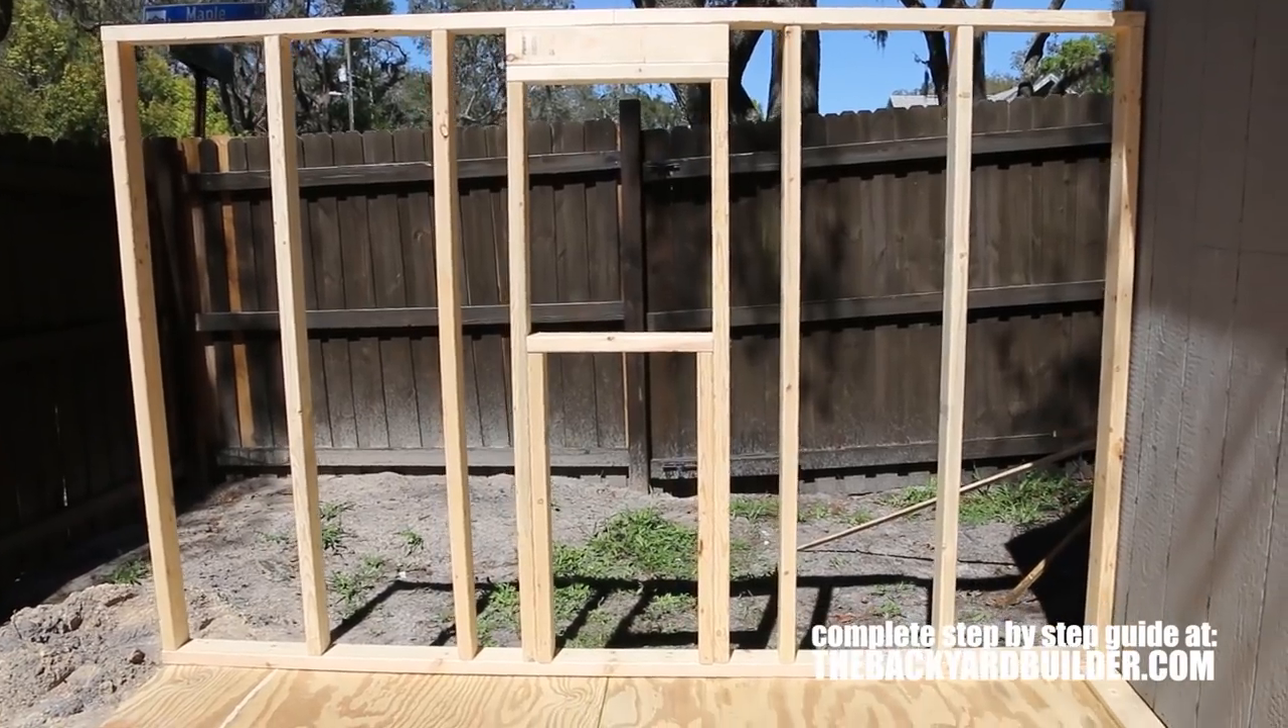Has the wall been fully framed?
Yes.